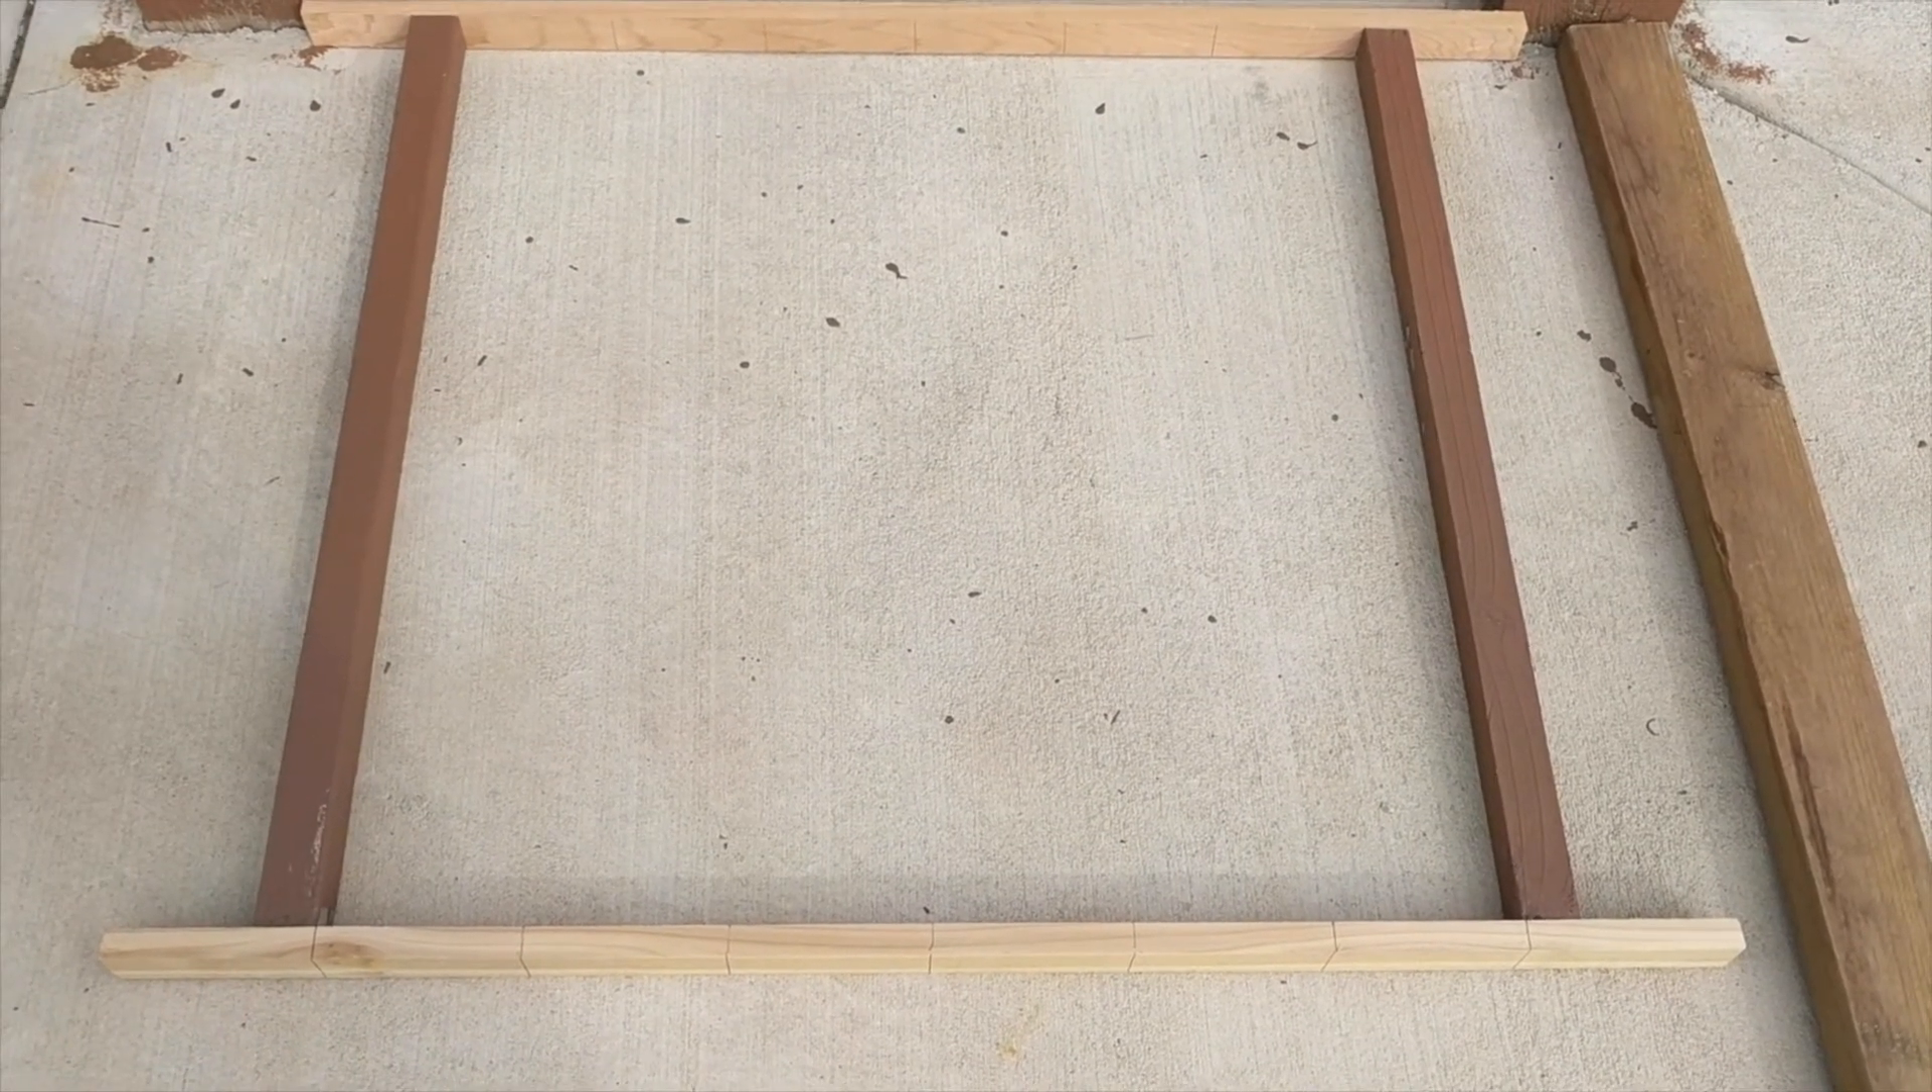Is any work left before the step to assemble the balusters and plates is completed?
Yes.